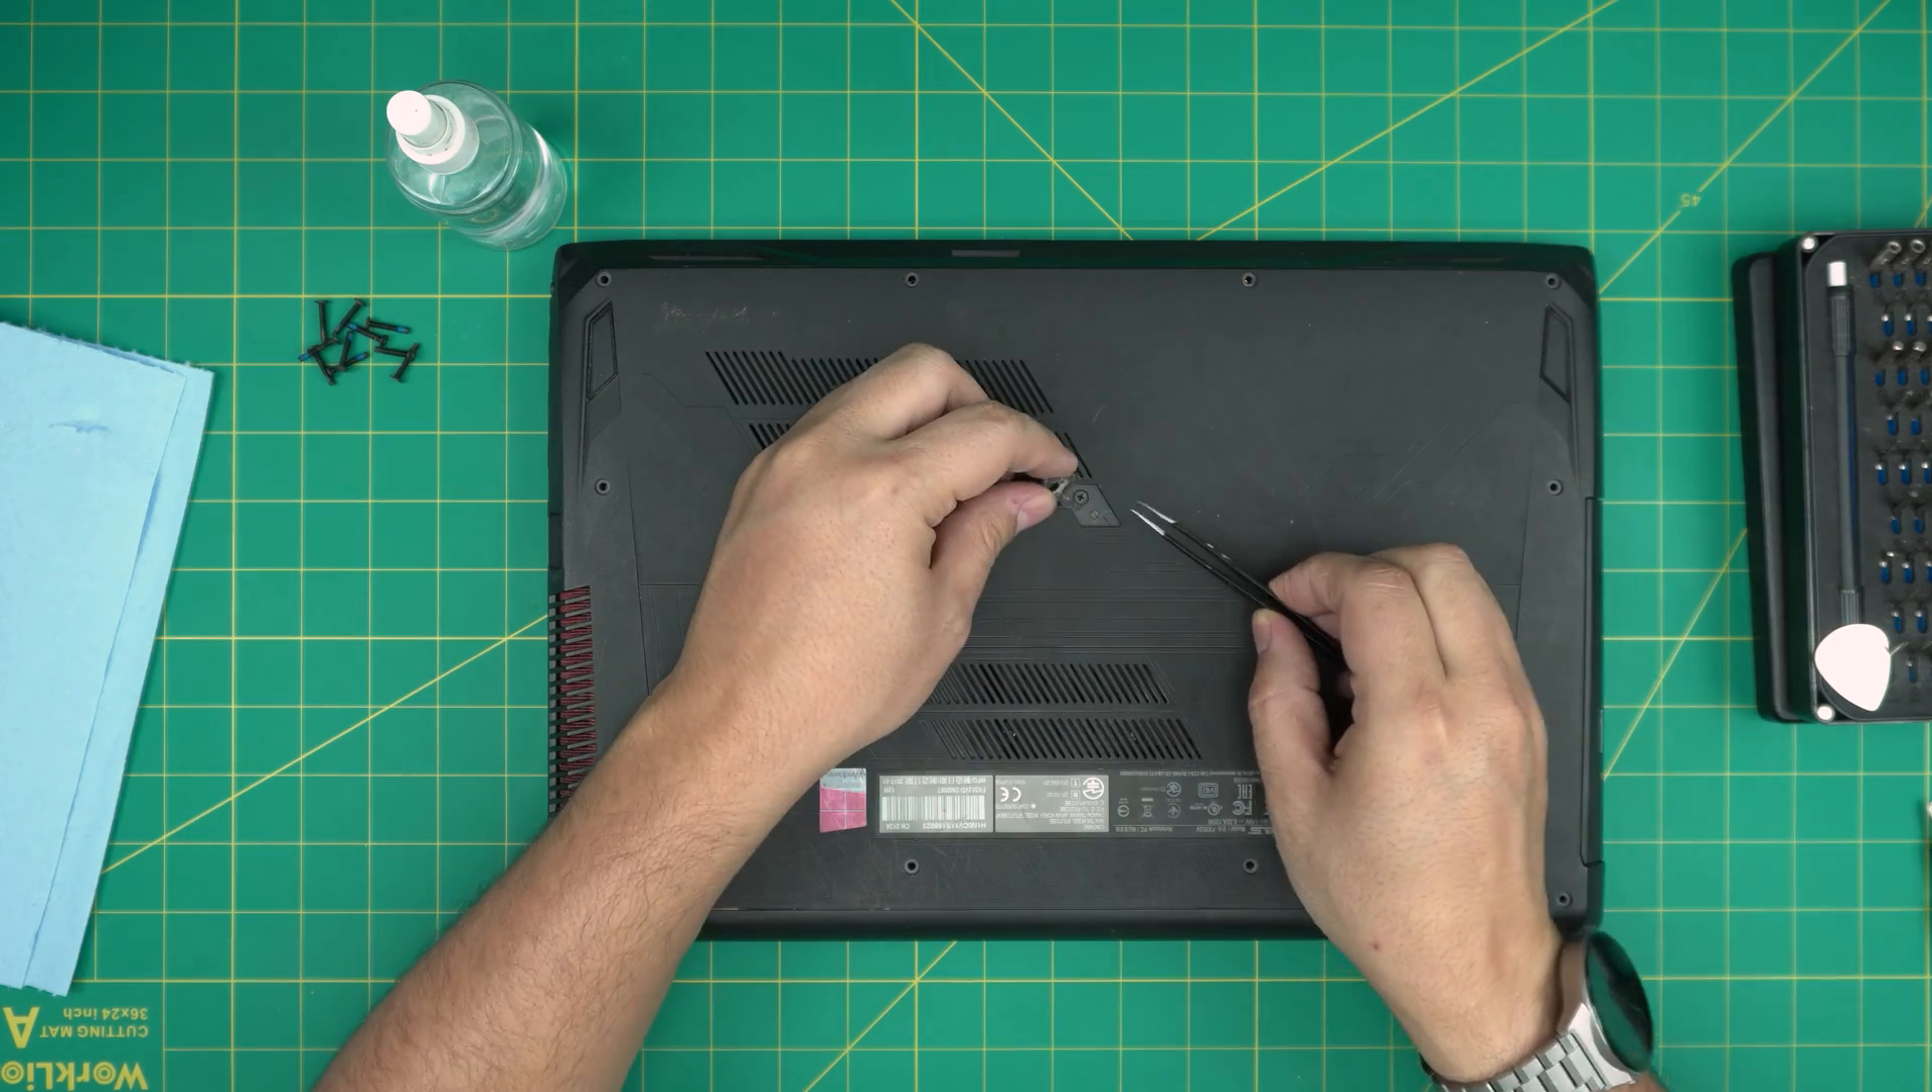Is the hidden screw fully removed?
No.